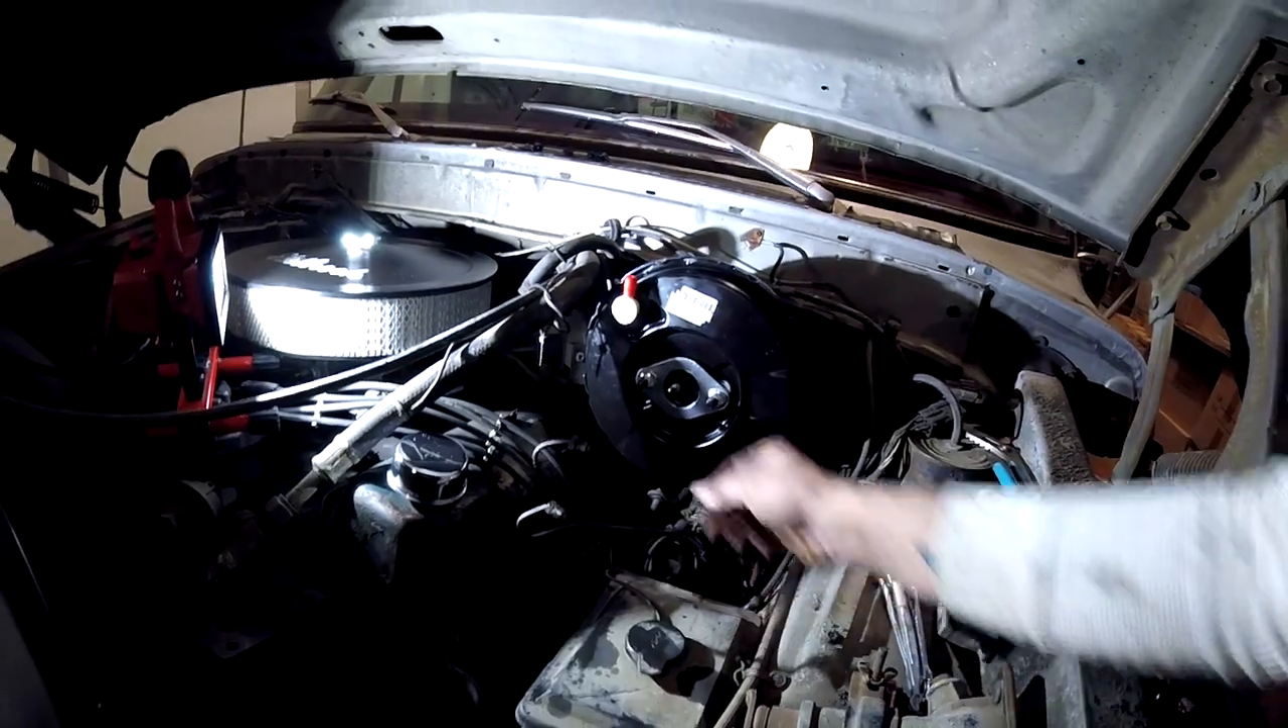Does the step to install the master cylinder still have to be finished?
Yes.